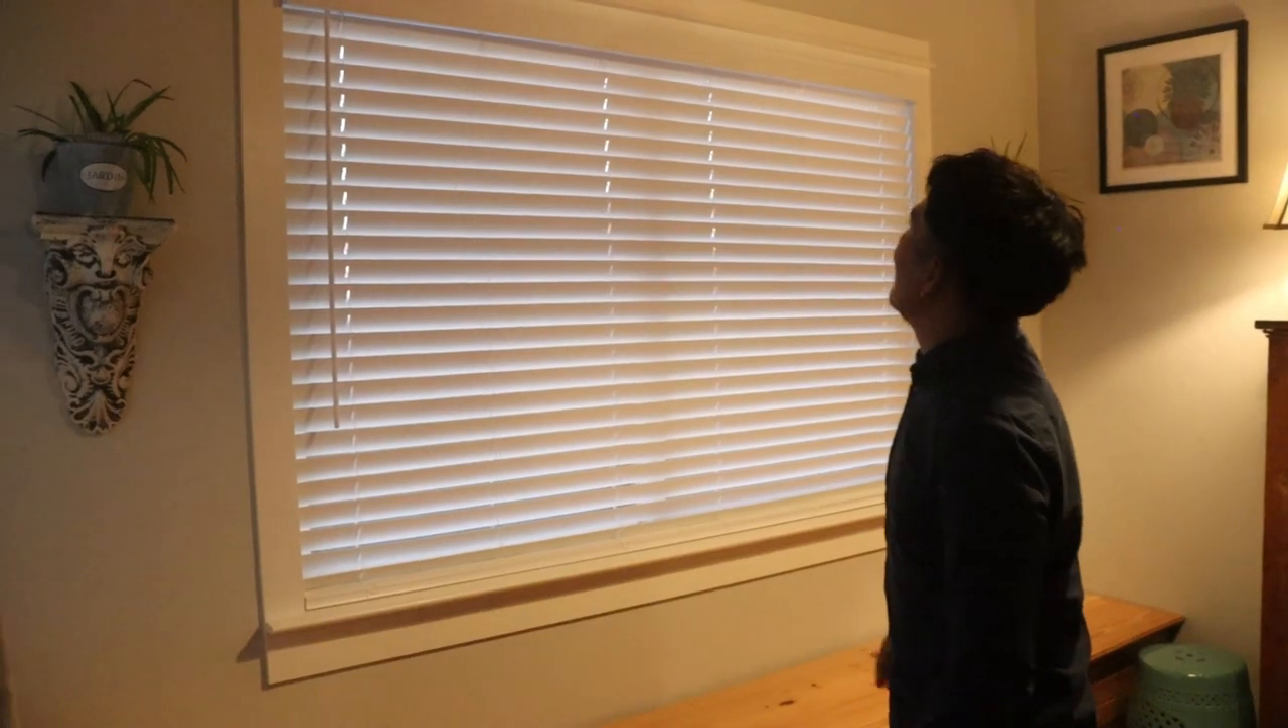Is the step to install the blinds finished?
Yes.